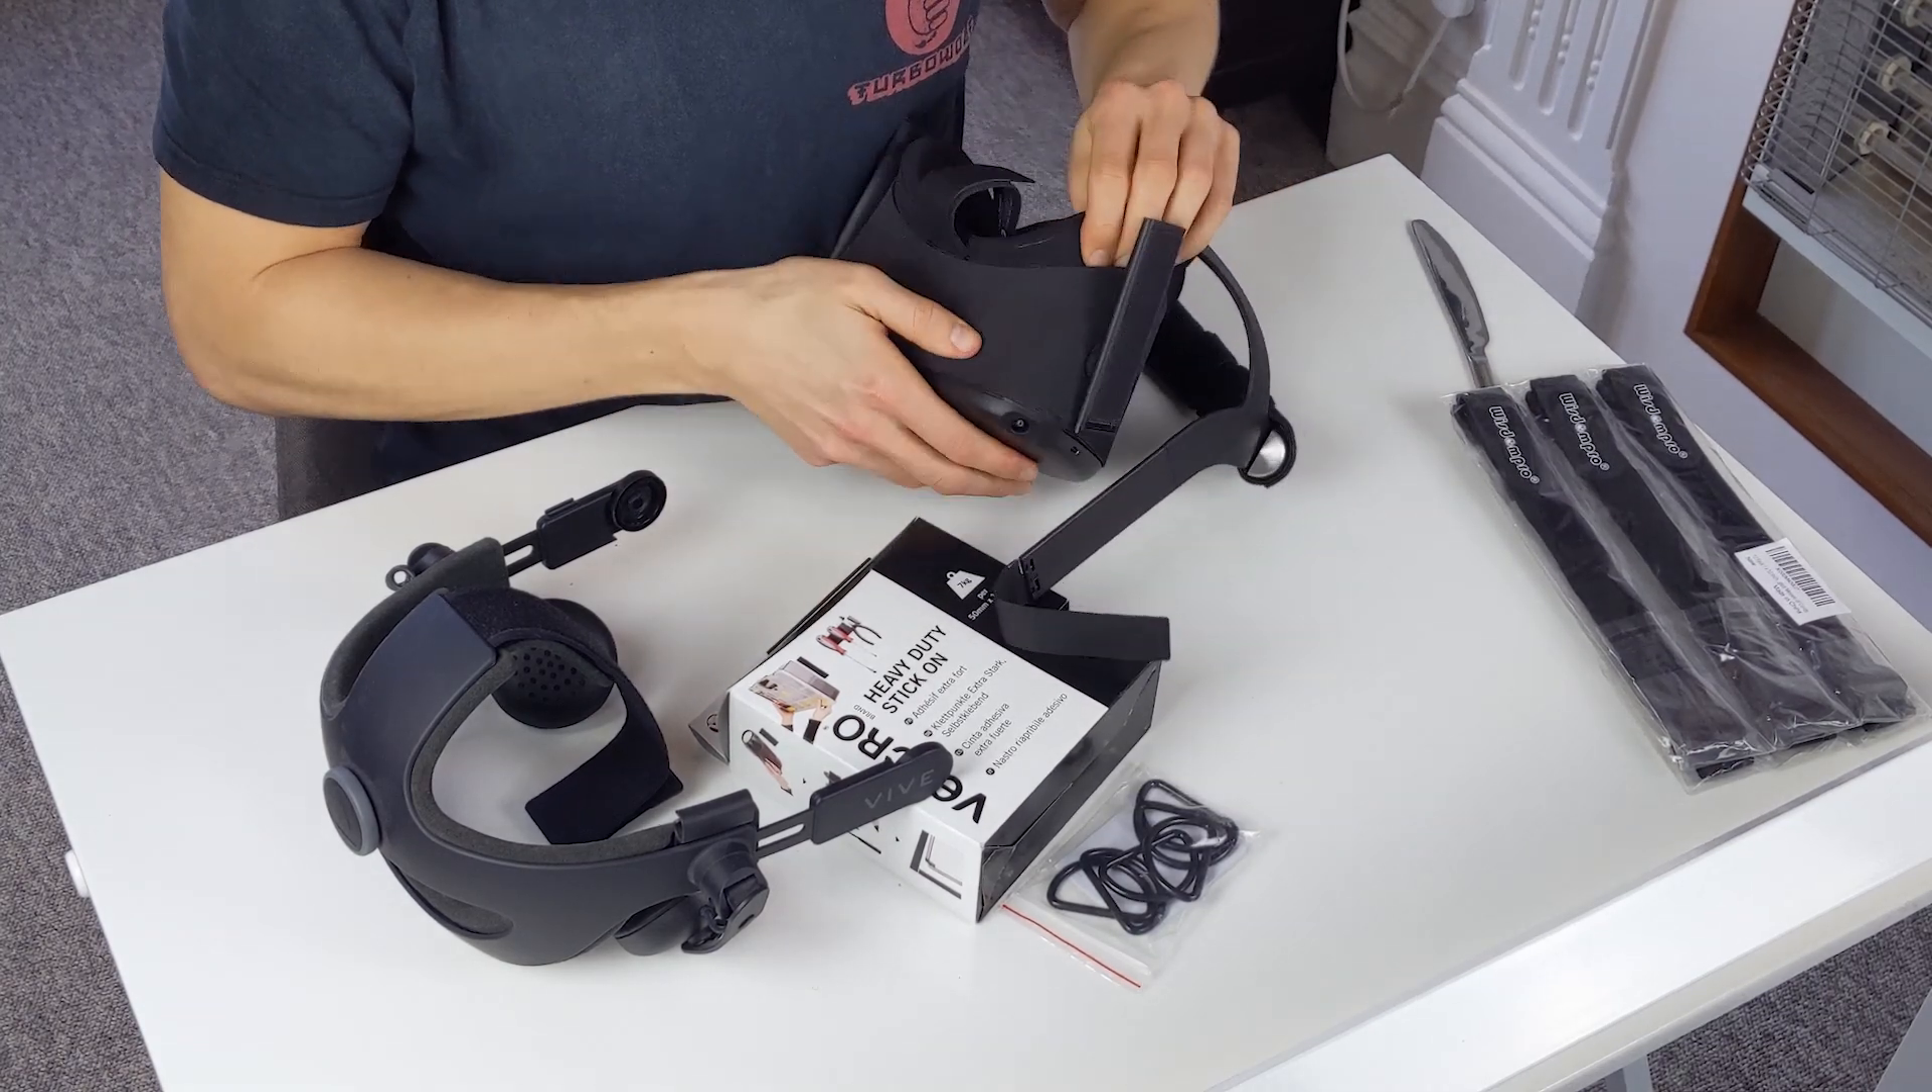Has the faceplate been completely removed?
No.